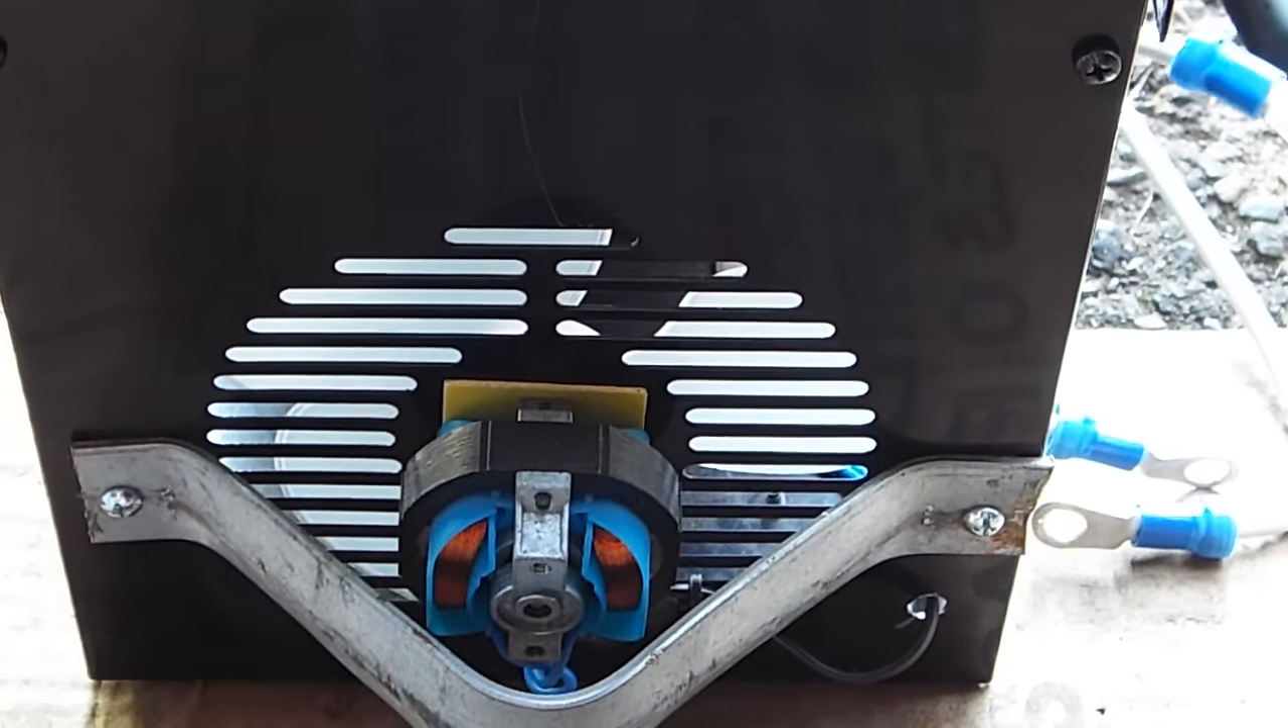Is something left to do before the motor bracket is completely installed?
No.